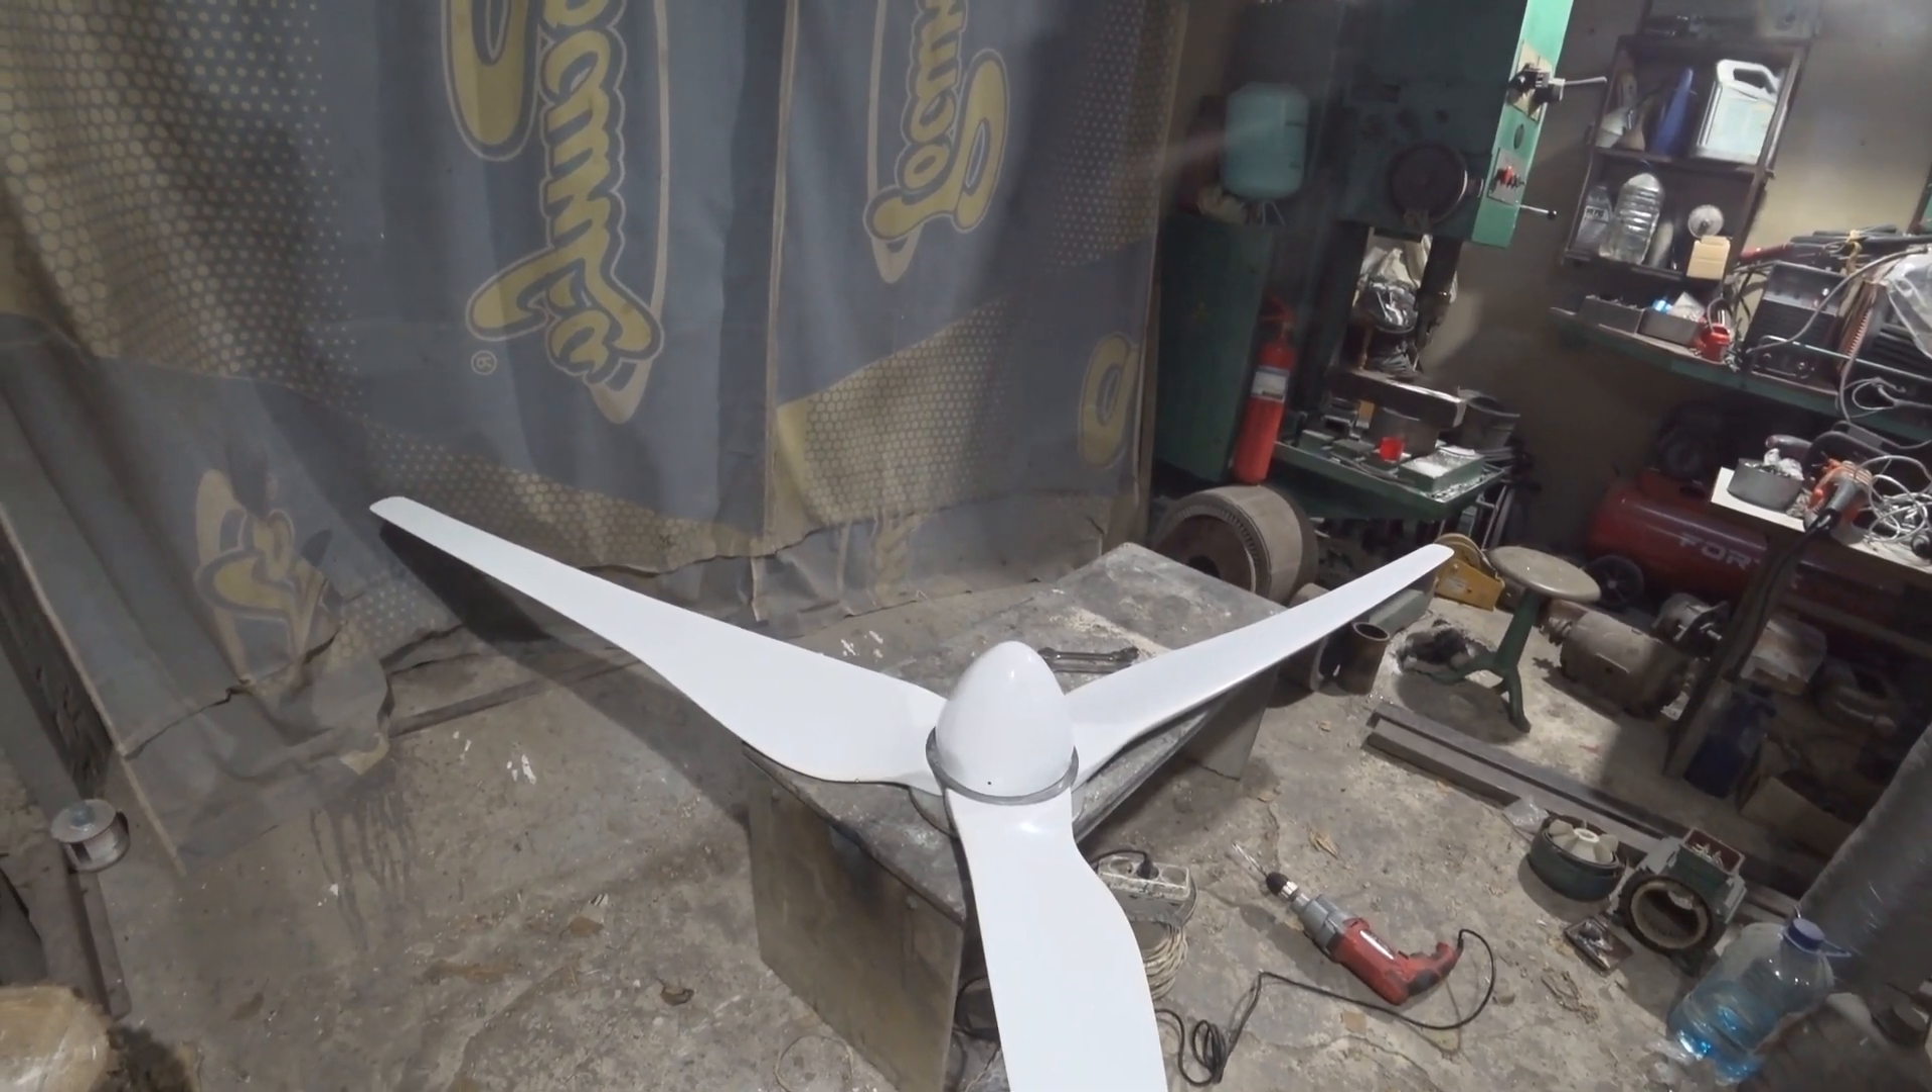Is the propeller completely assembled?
Yes.